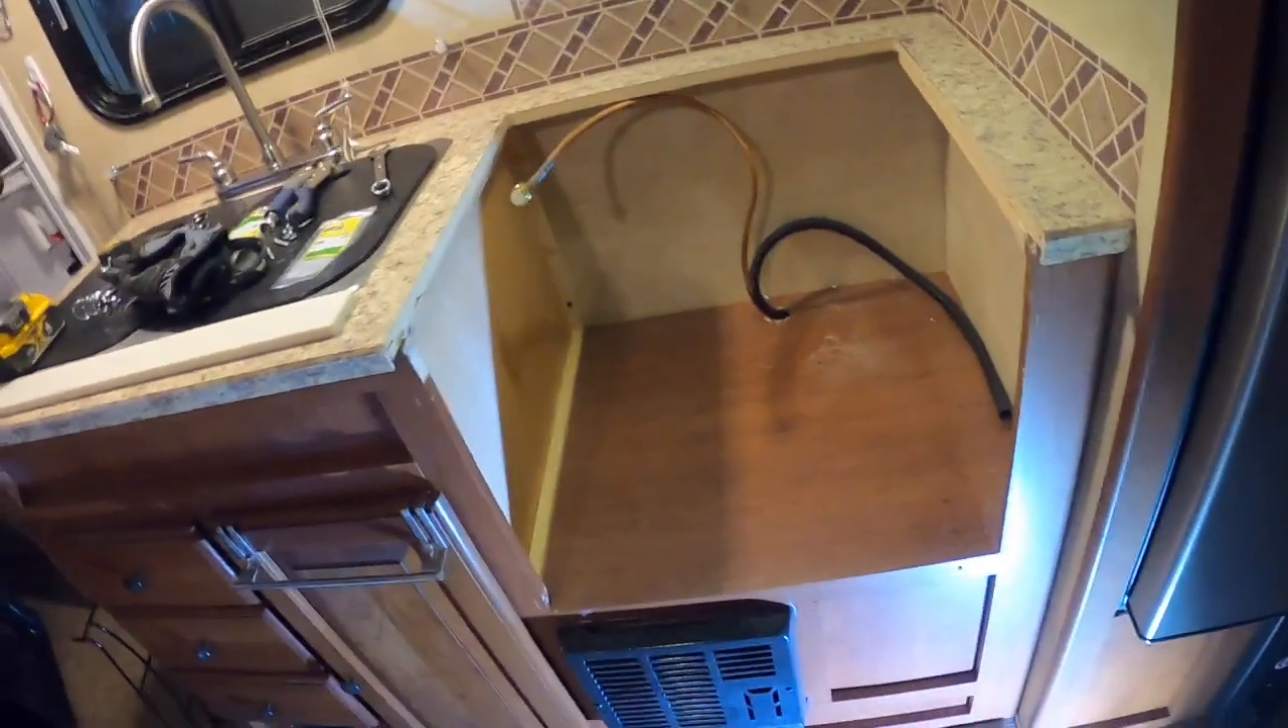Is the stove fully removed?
Yes.